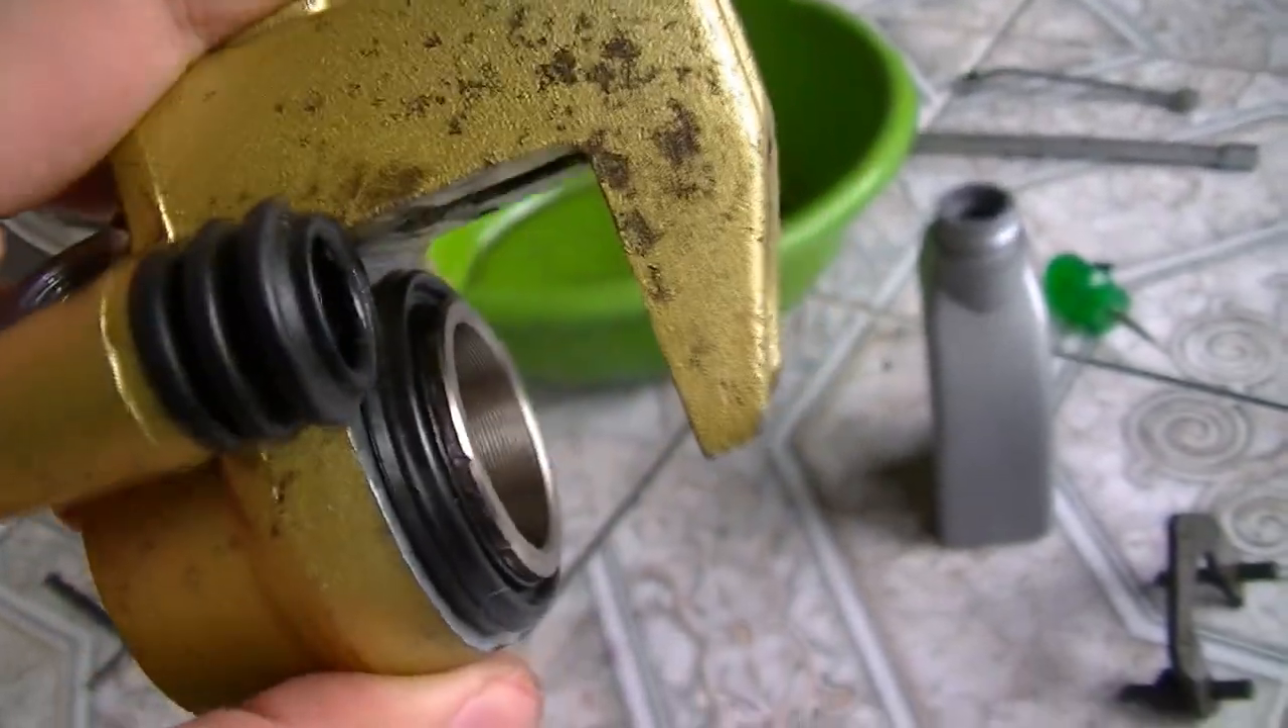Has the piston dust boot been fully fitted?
Yes.